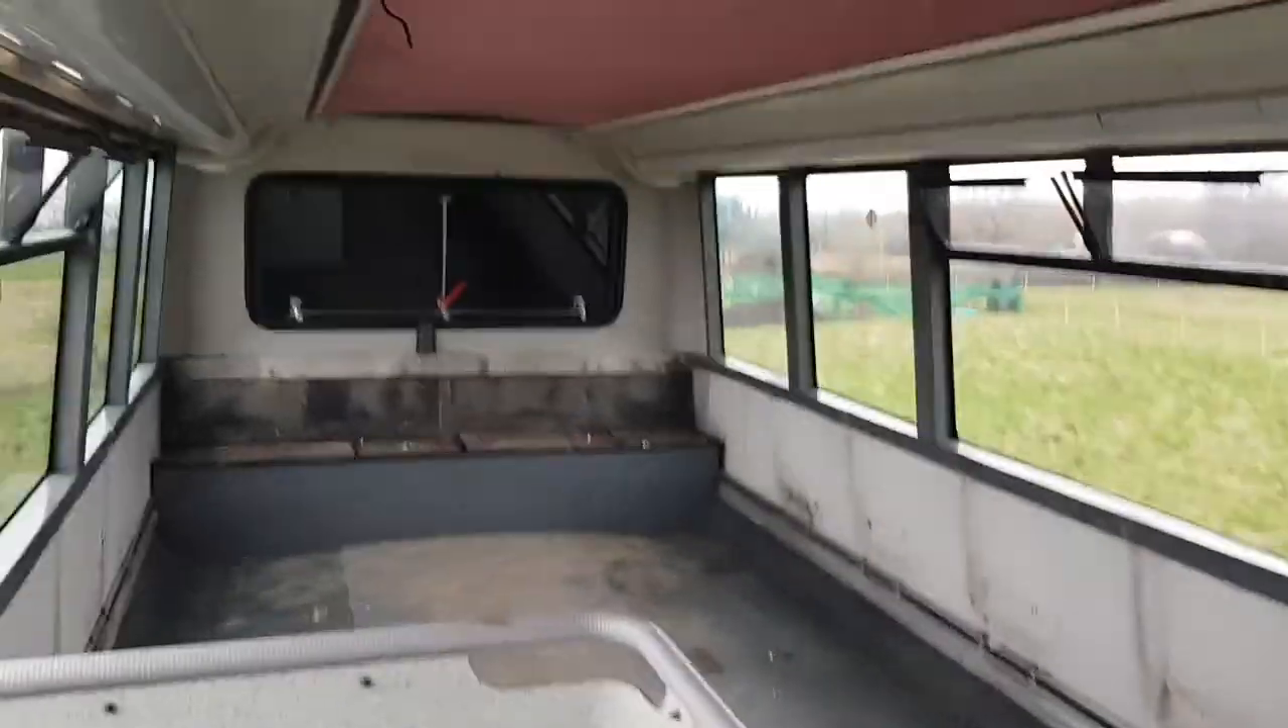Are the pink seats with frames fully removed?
Yes.